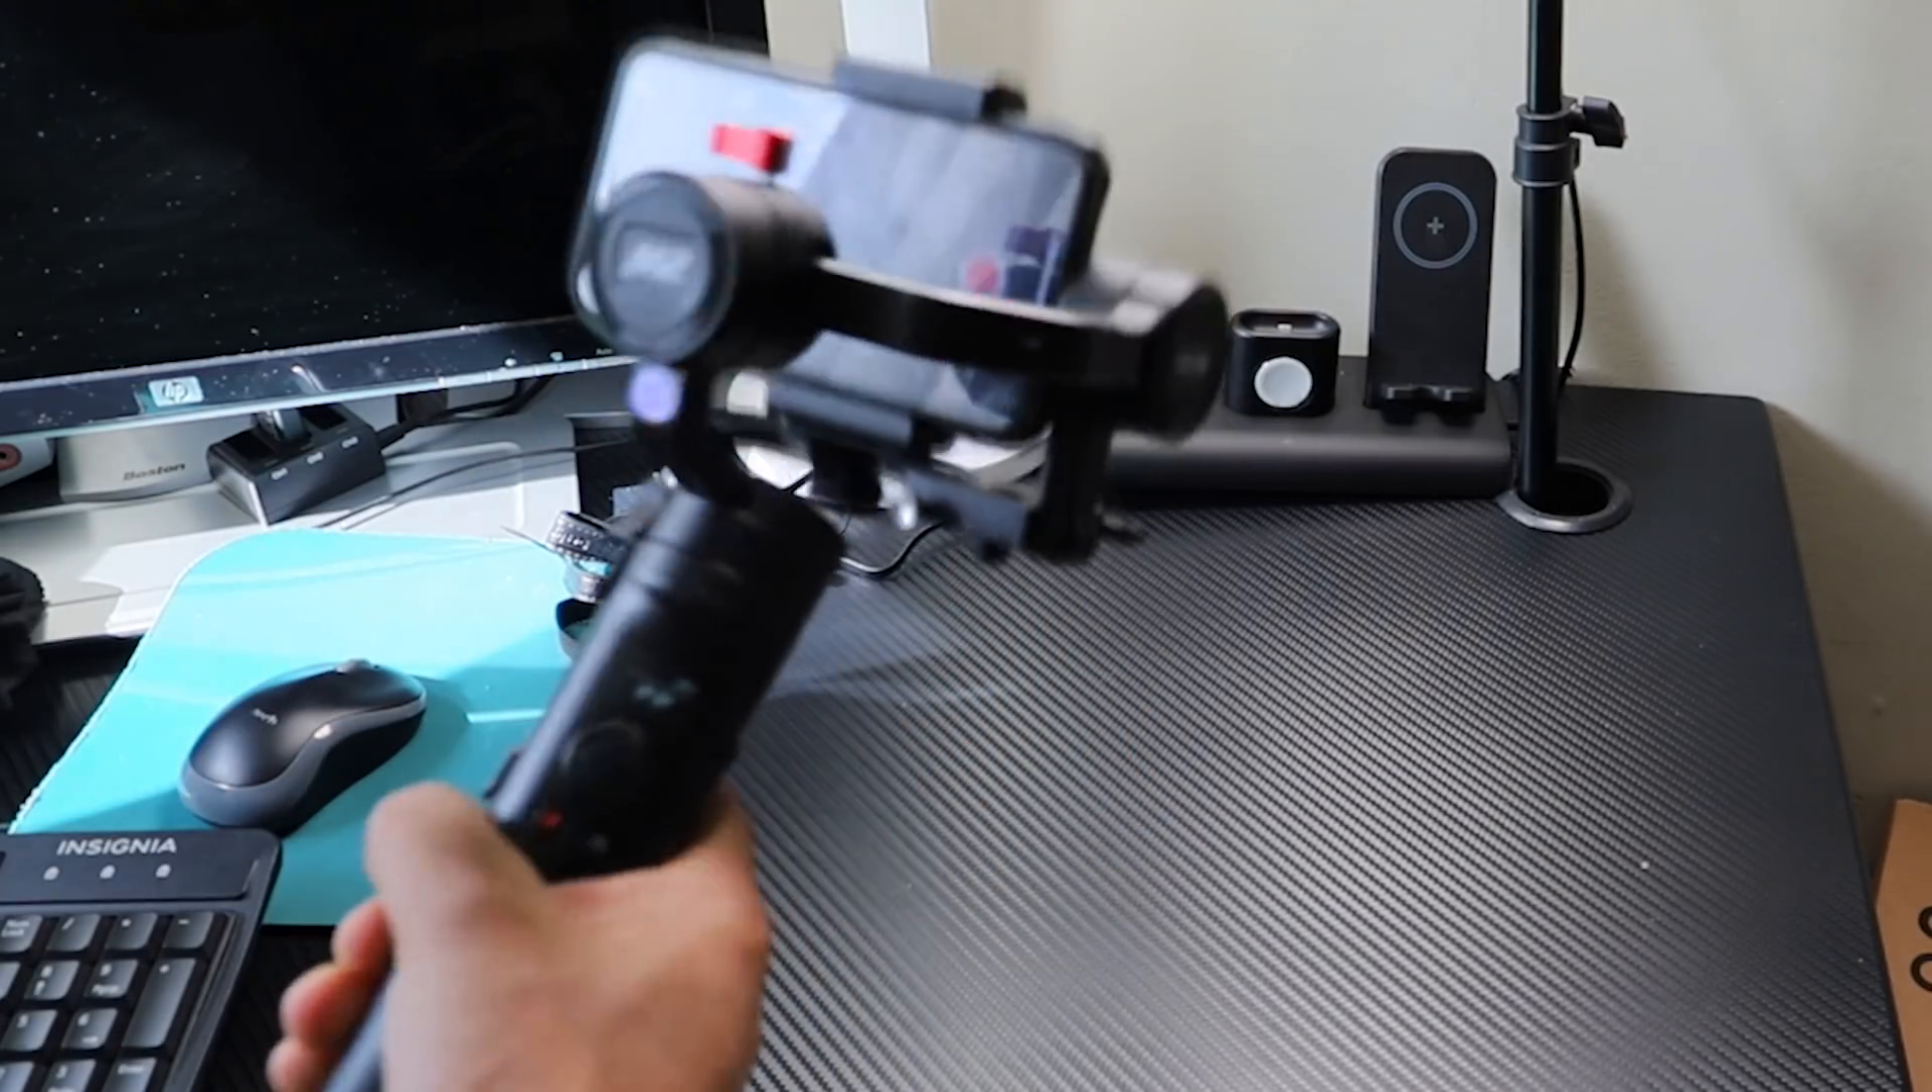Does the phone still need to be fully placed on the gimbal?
No.